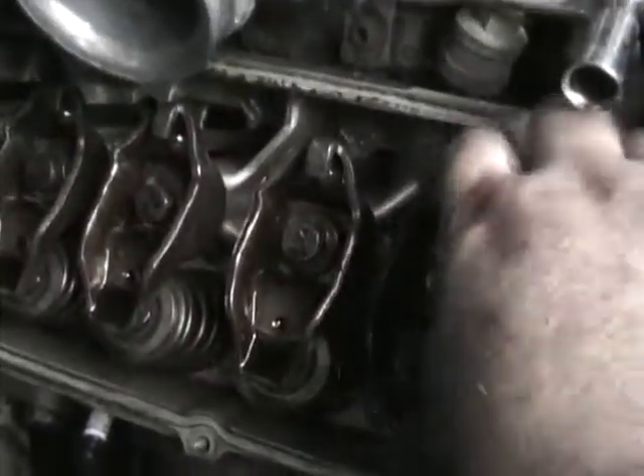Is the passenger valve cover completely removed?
Yes.